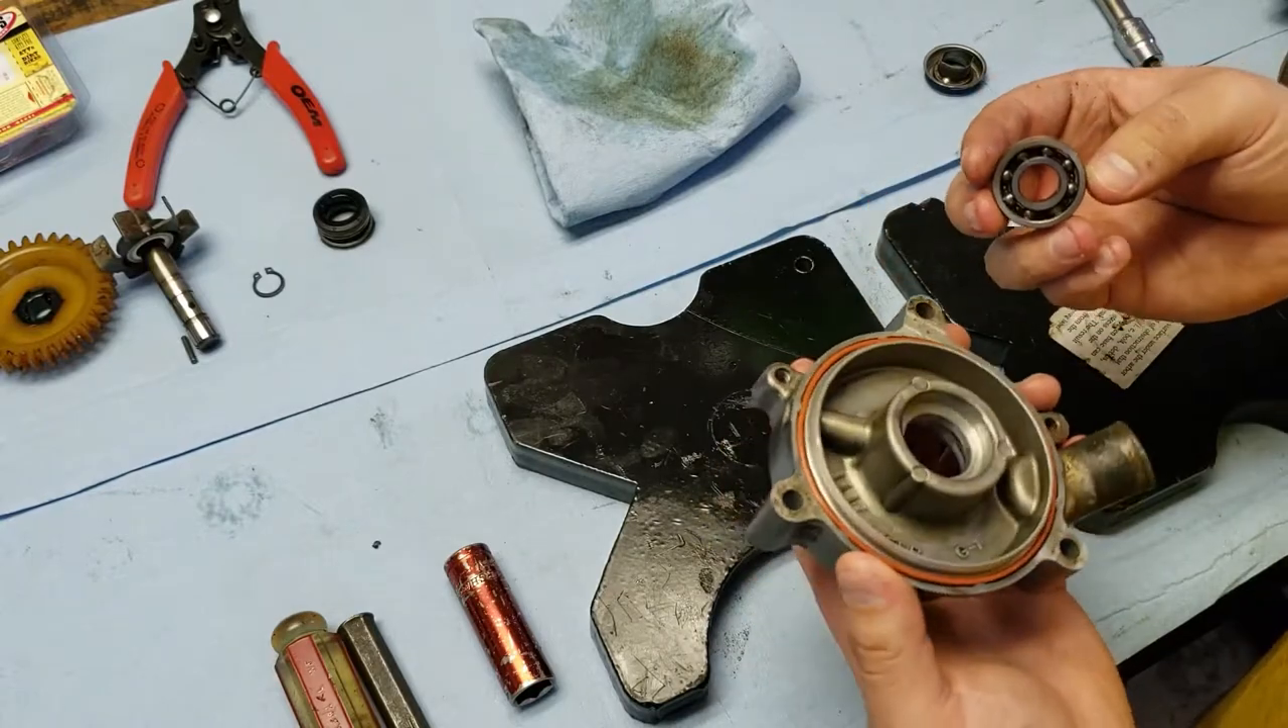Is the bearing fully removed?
Yes.